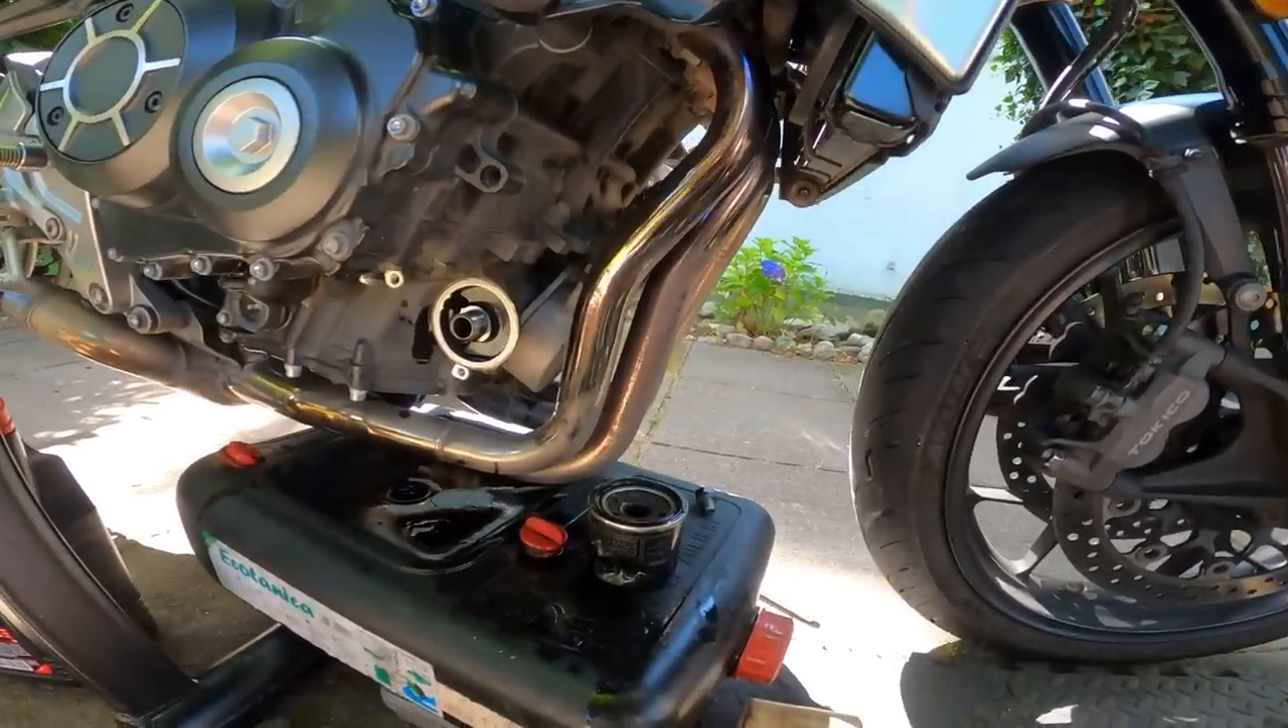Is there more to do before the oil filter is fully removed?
No.